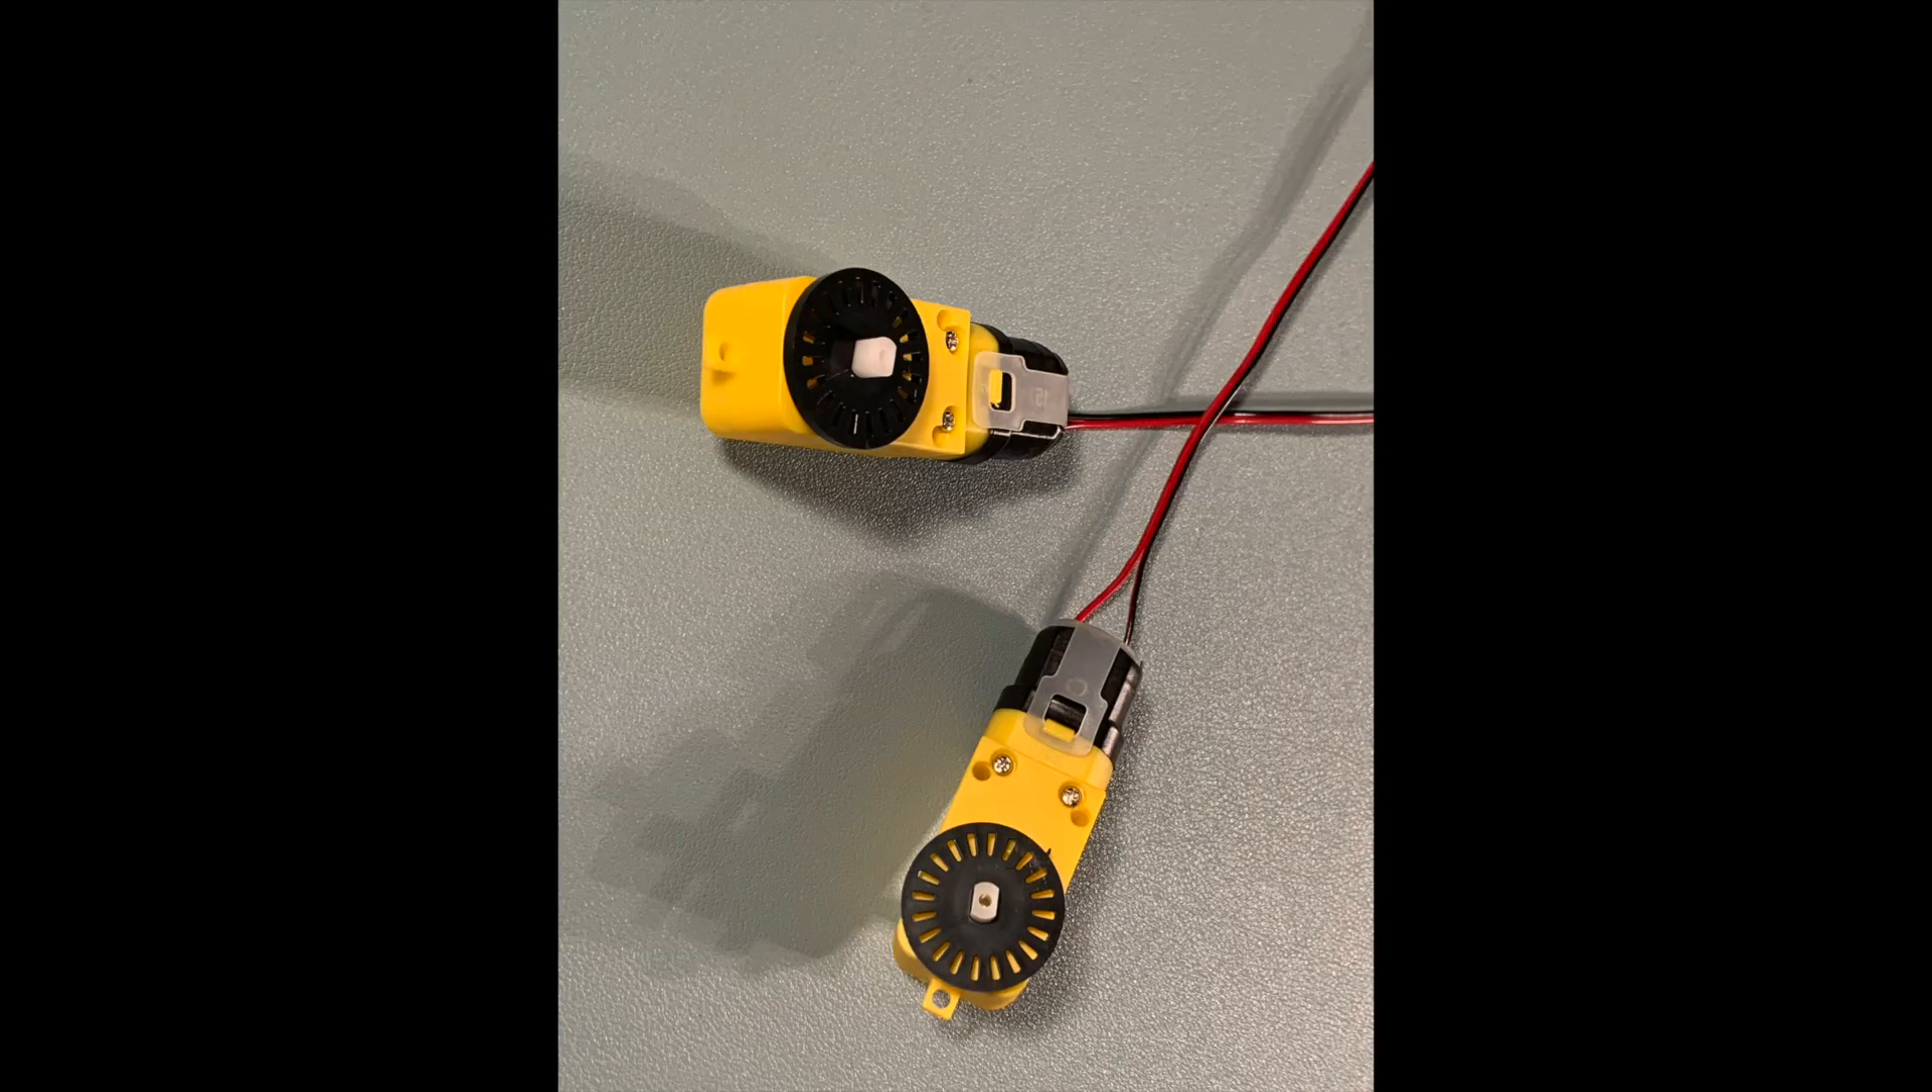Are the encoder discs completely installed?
Yes.